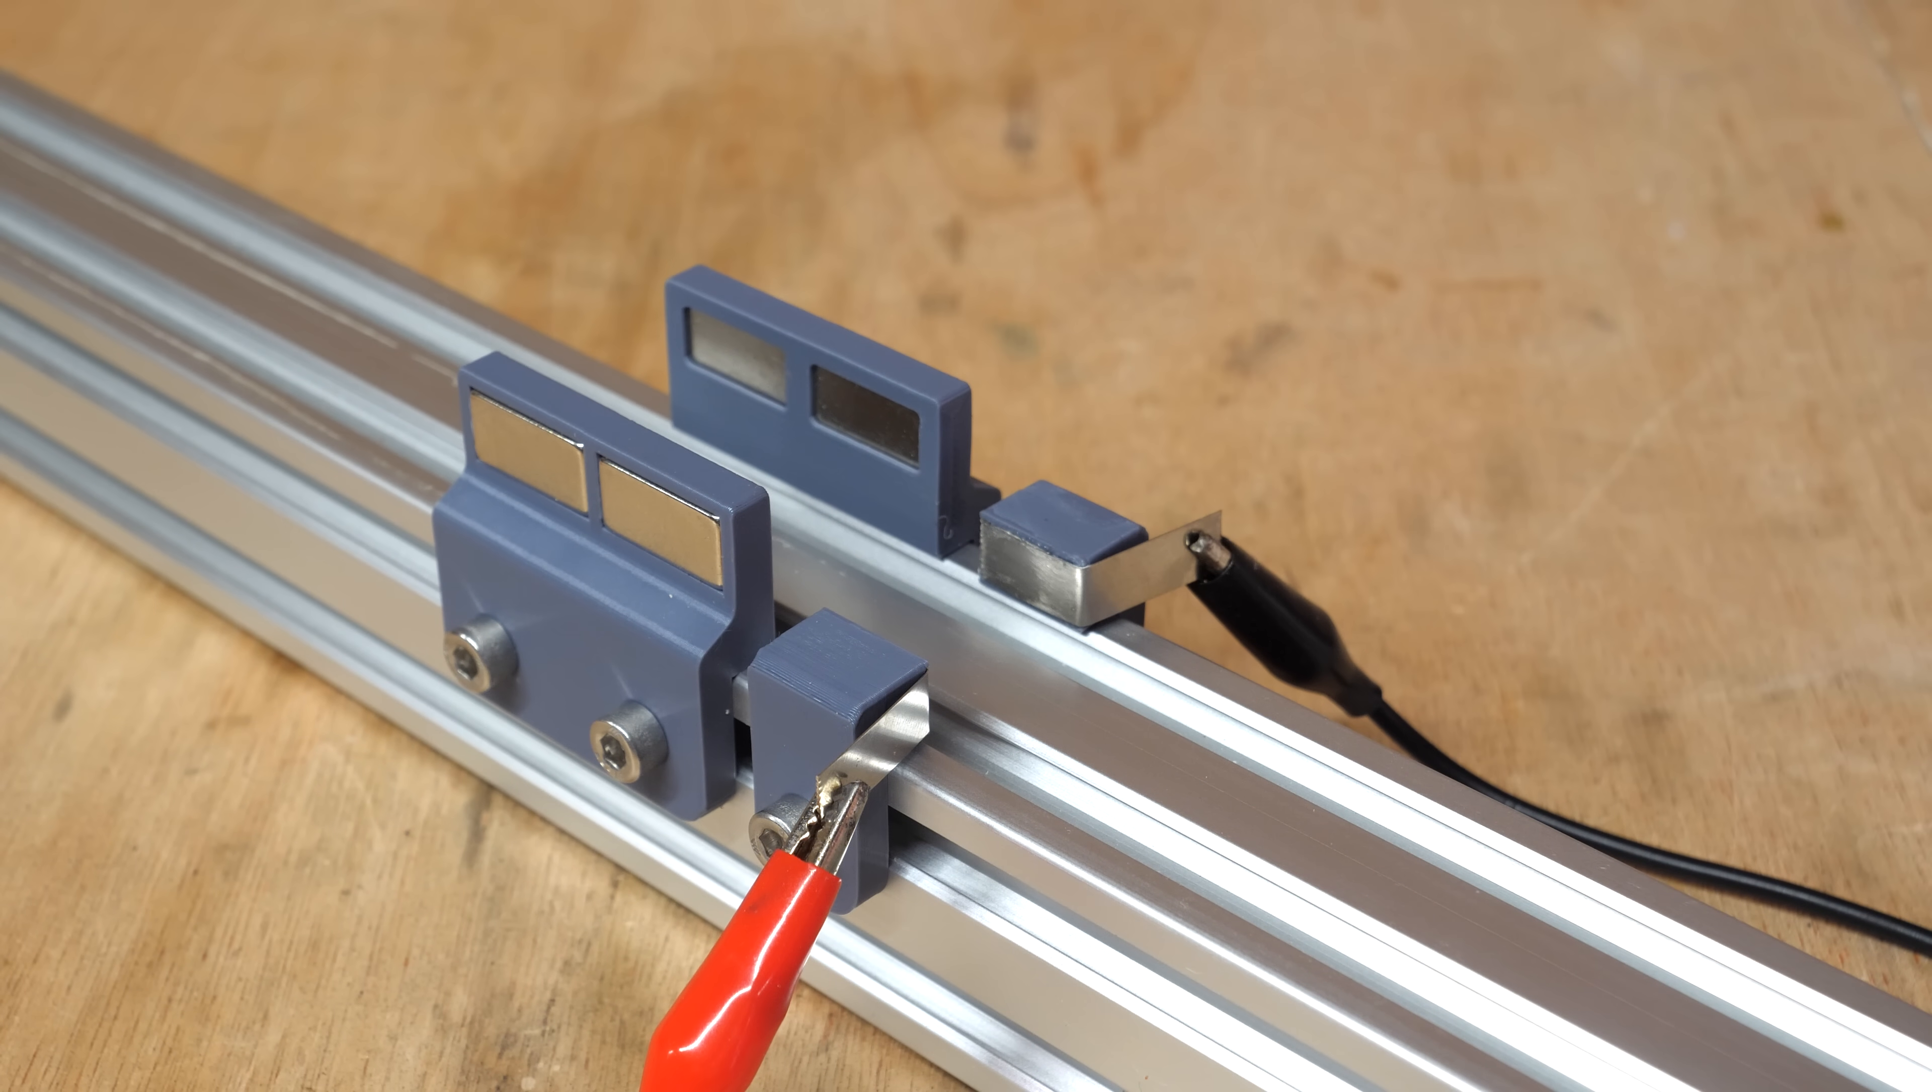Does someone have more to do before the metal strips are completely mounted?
No.